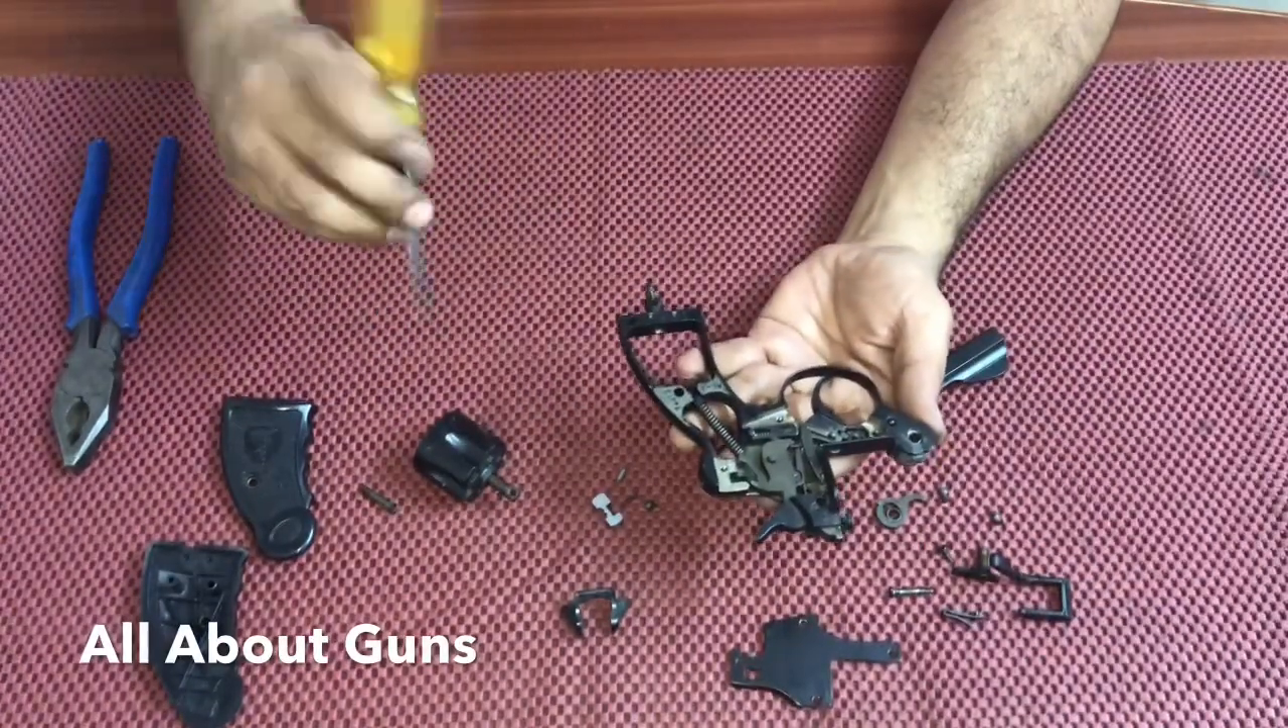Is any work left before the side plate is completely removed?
No.